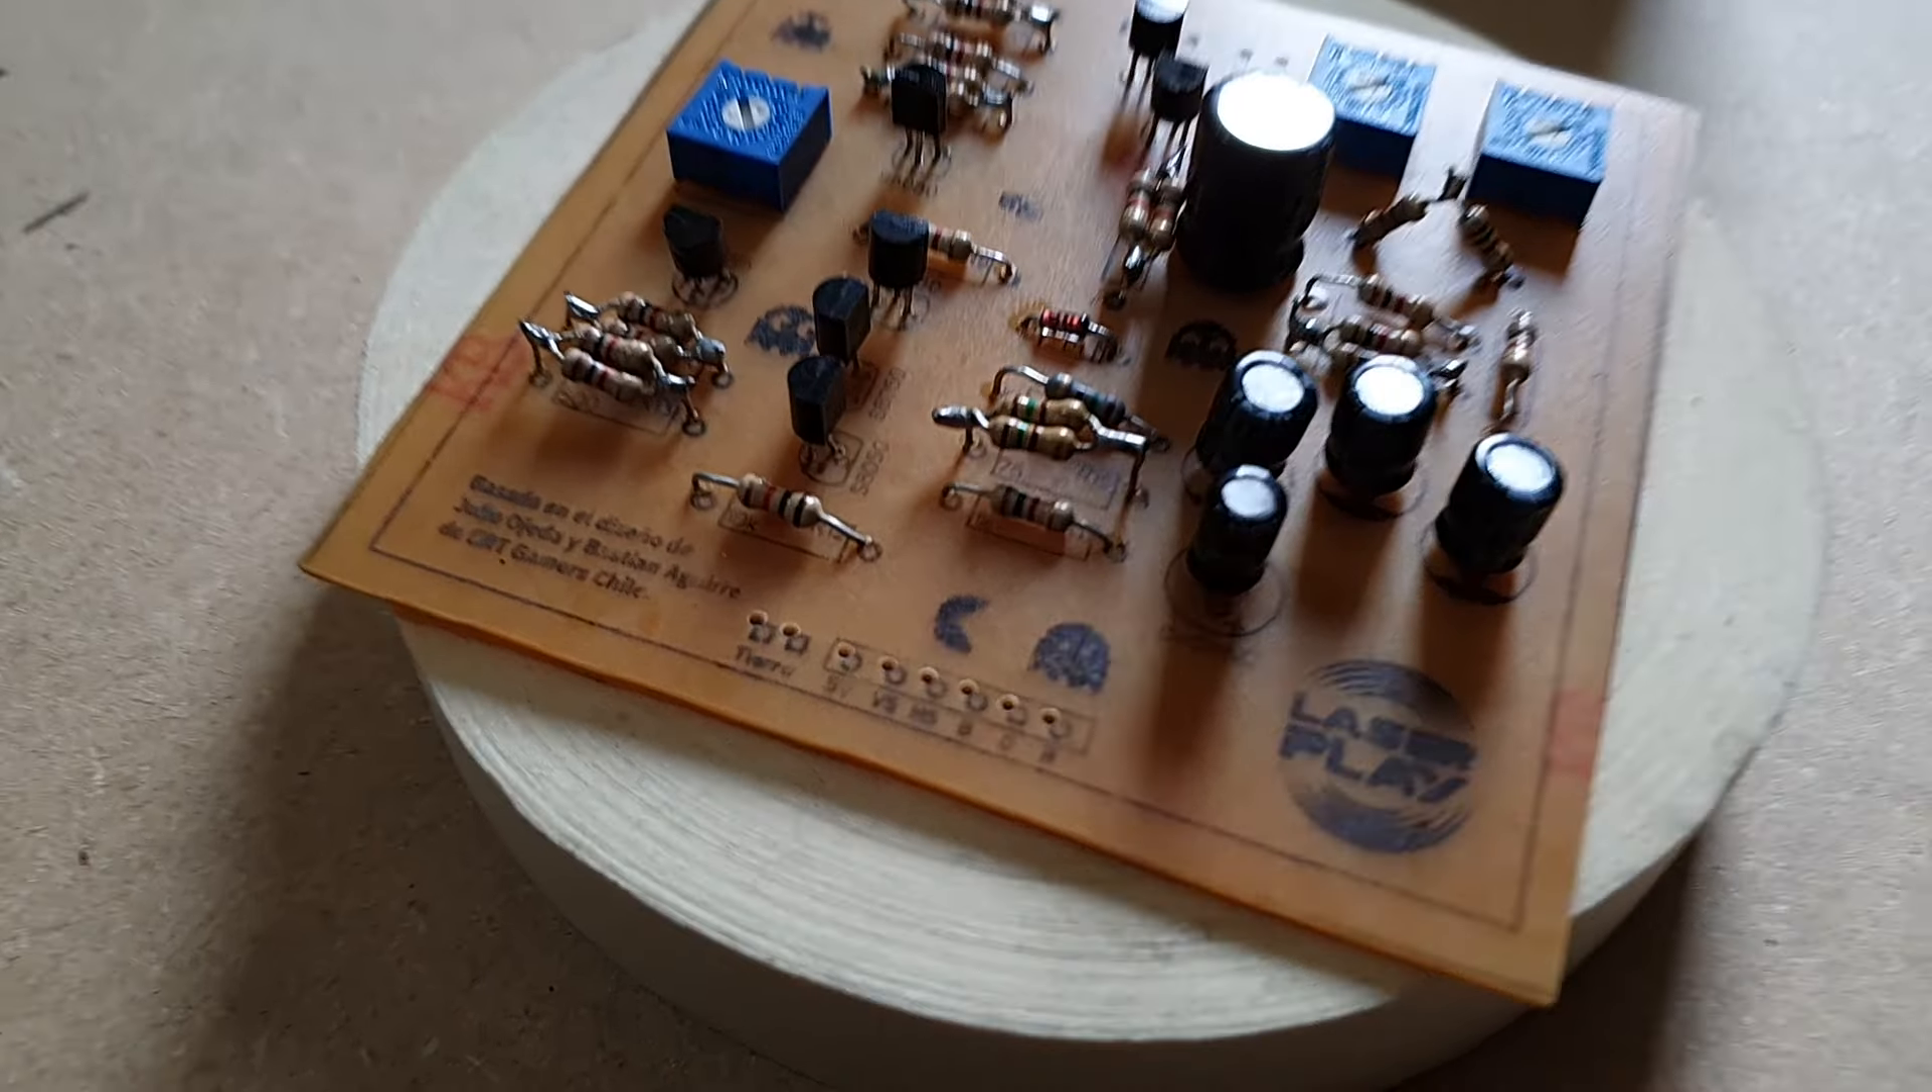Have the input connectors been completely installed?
No.